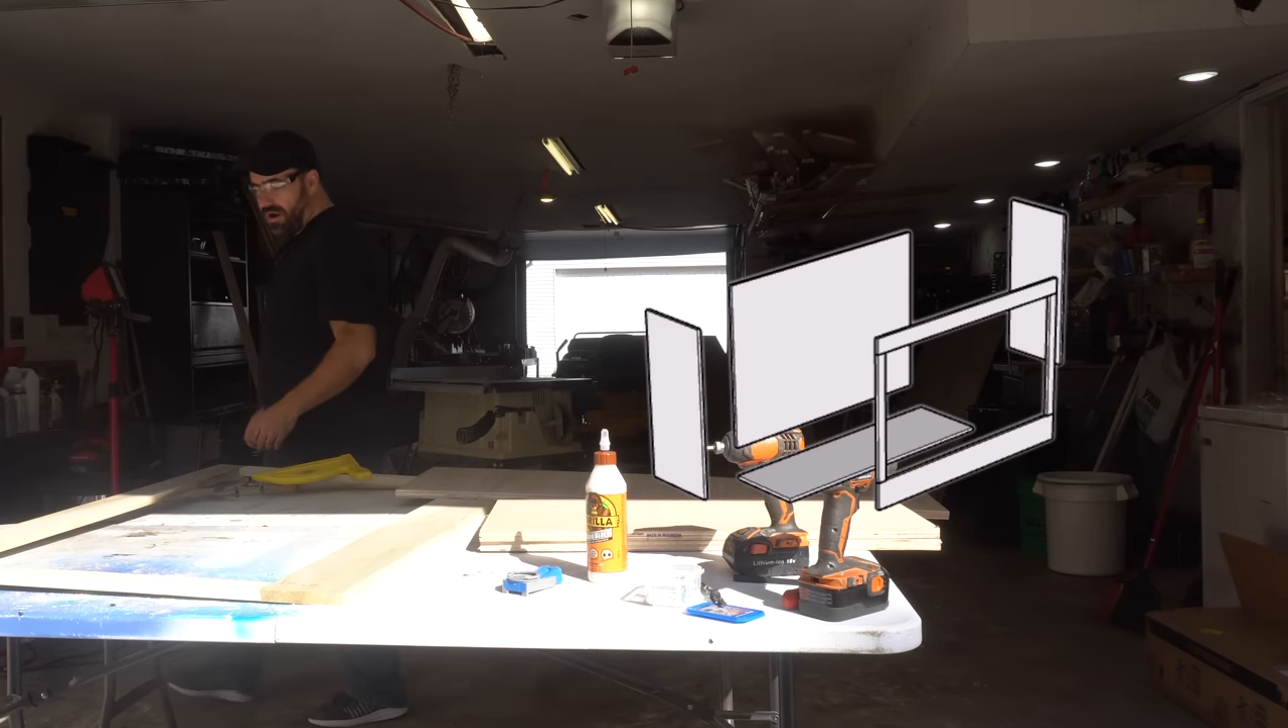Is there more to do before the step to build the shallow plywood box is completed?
Yes.